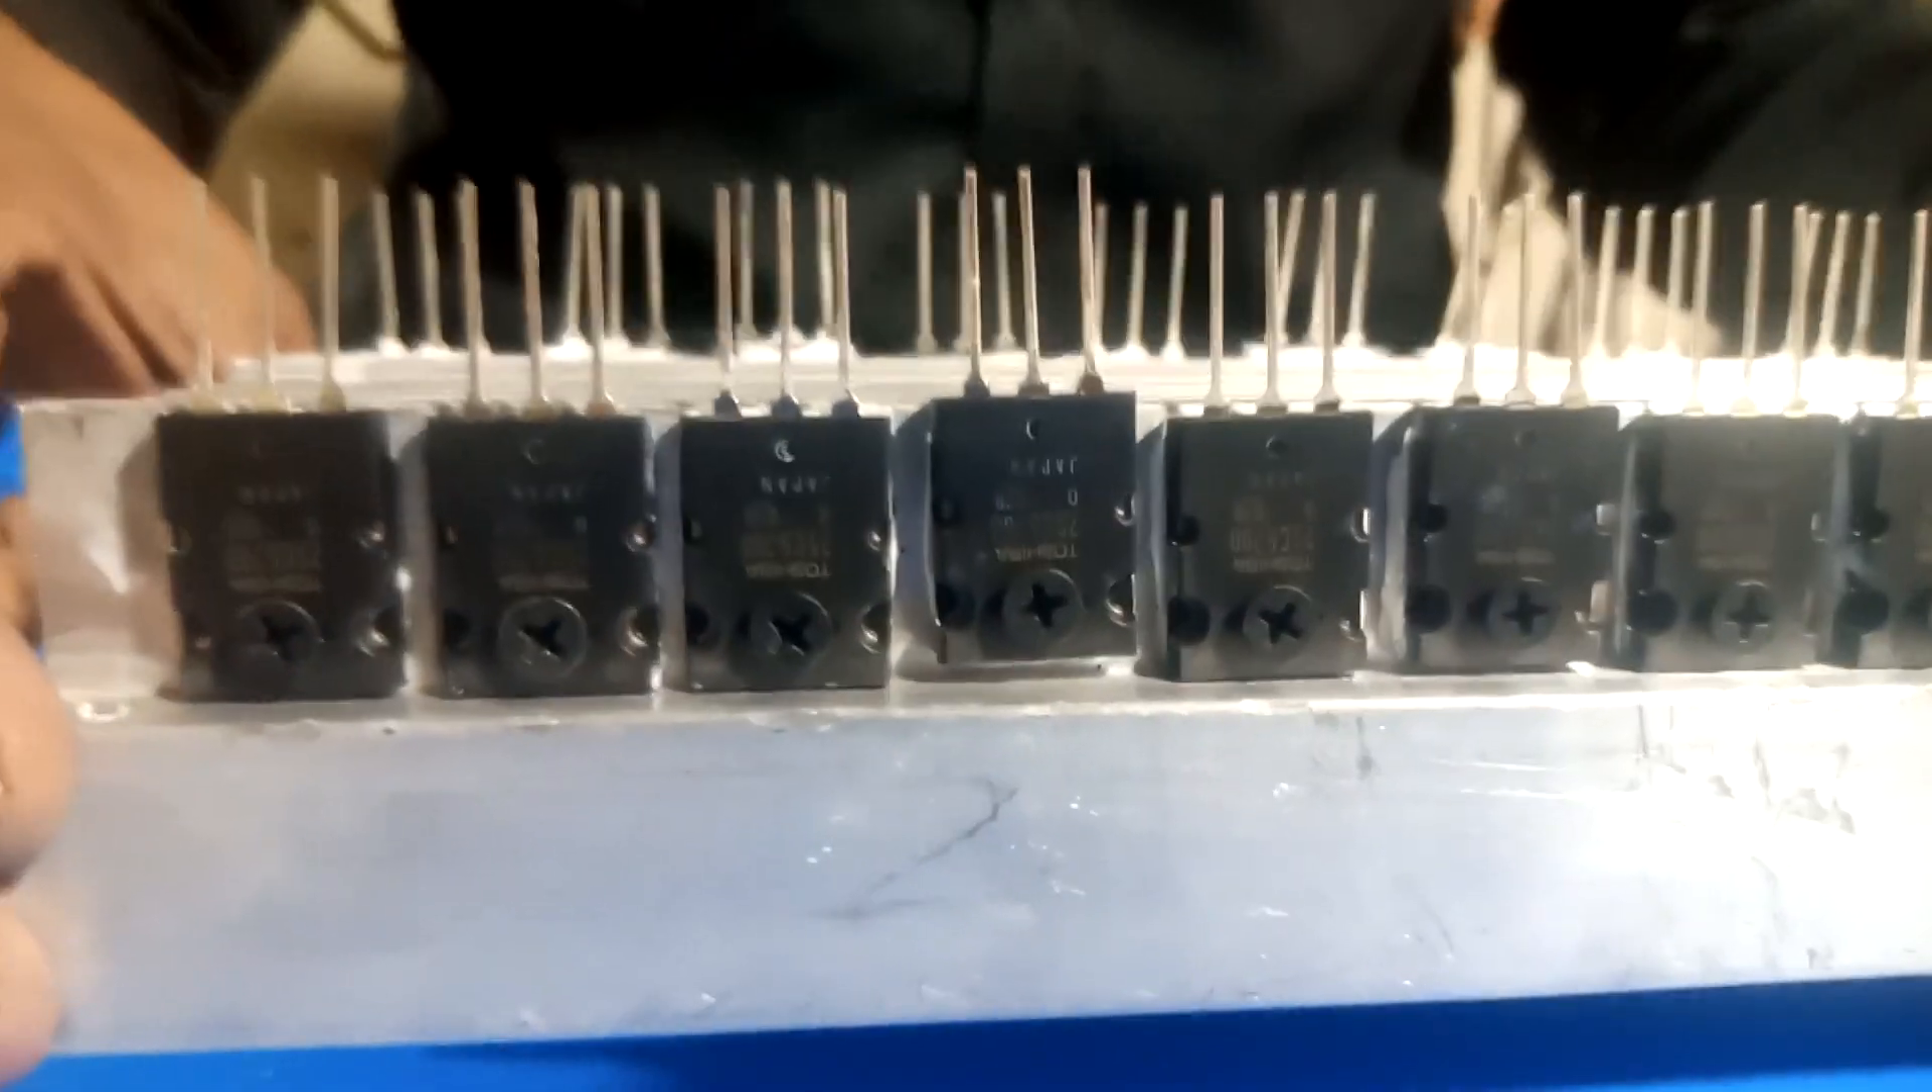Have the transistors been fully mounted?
Yes.